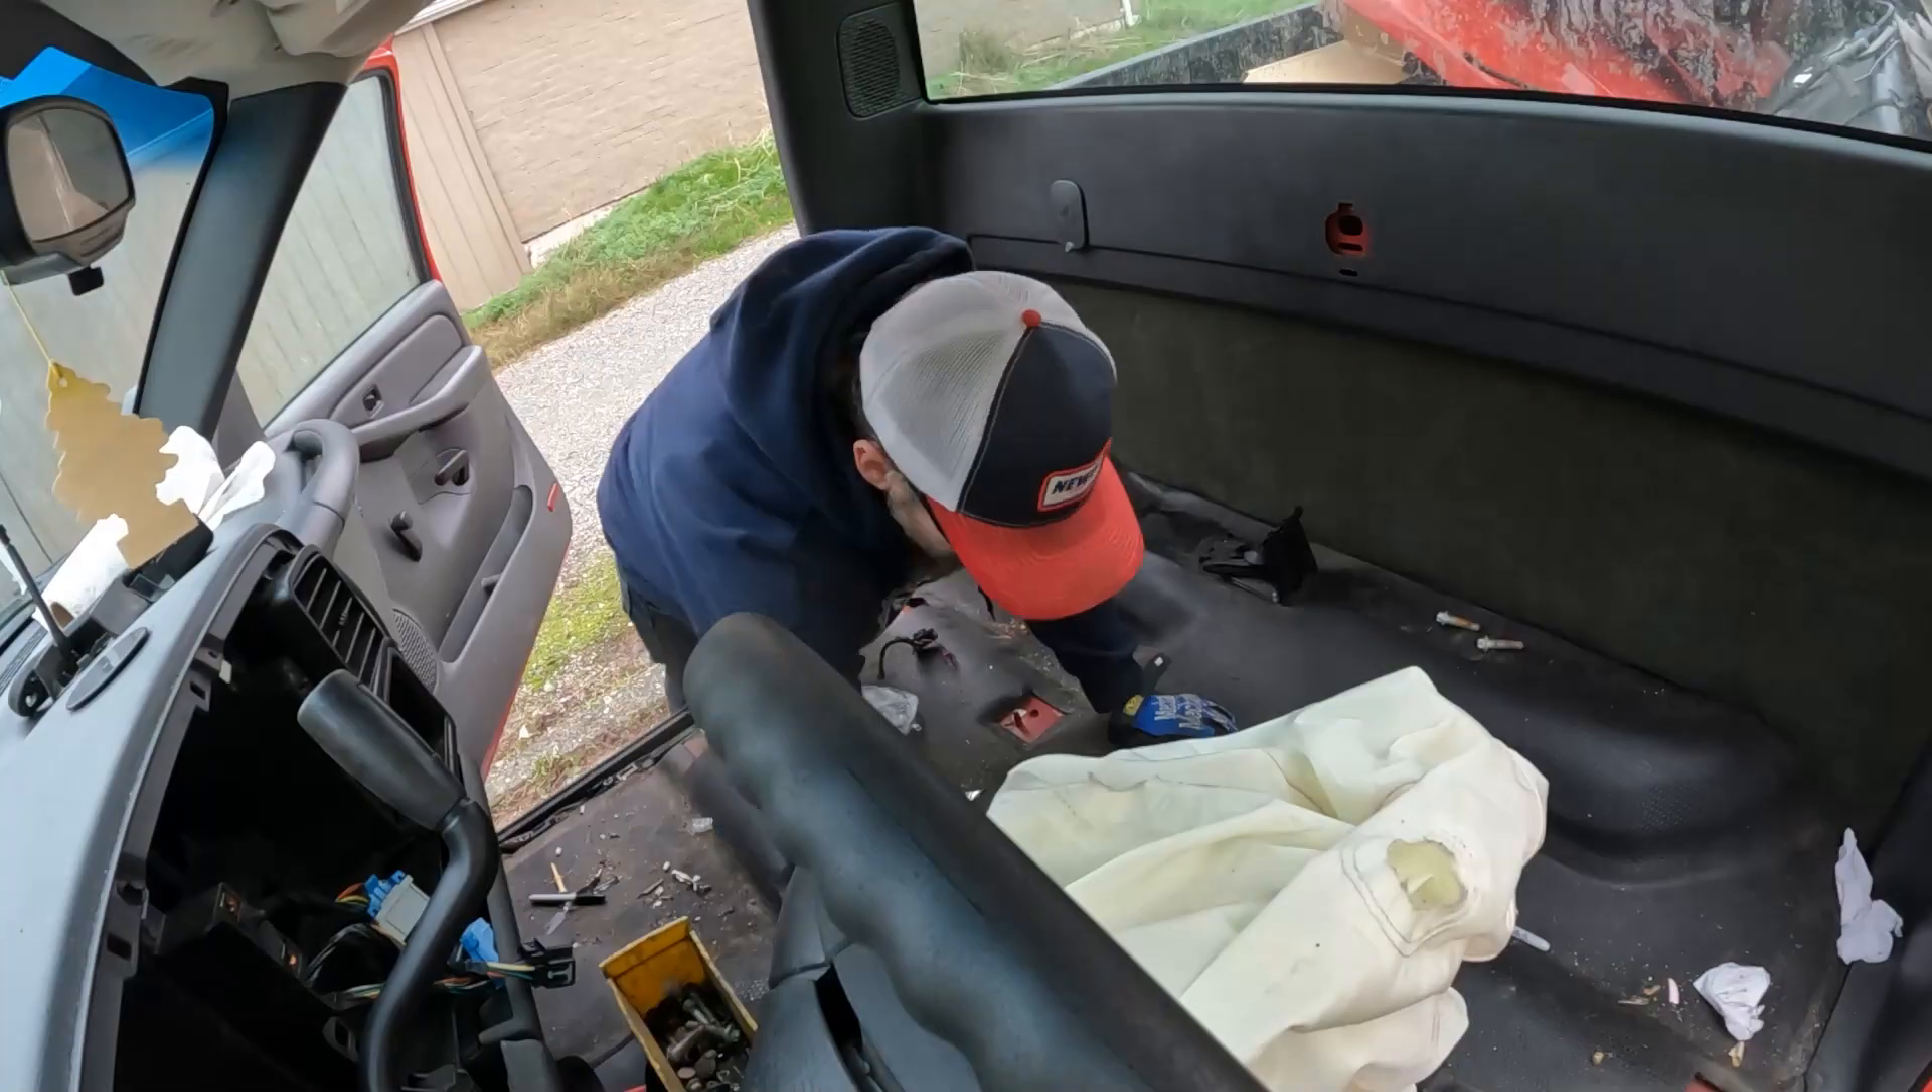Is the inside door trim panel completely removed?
No.